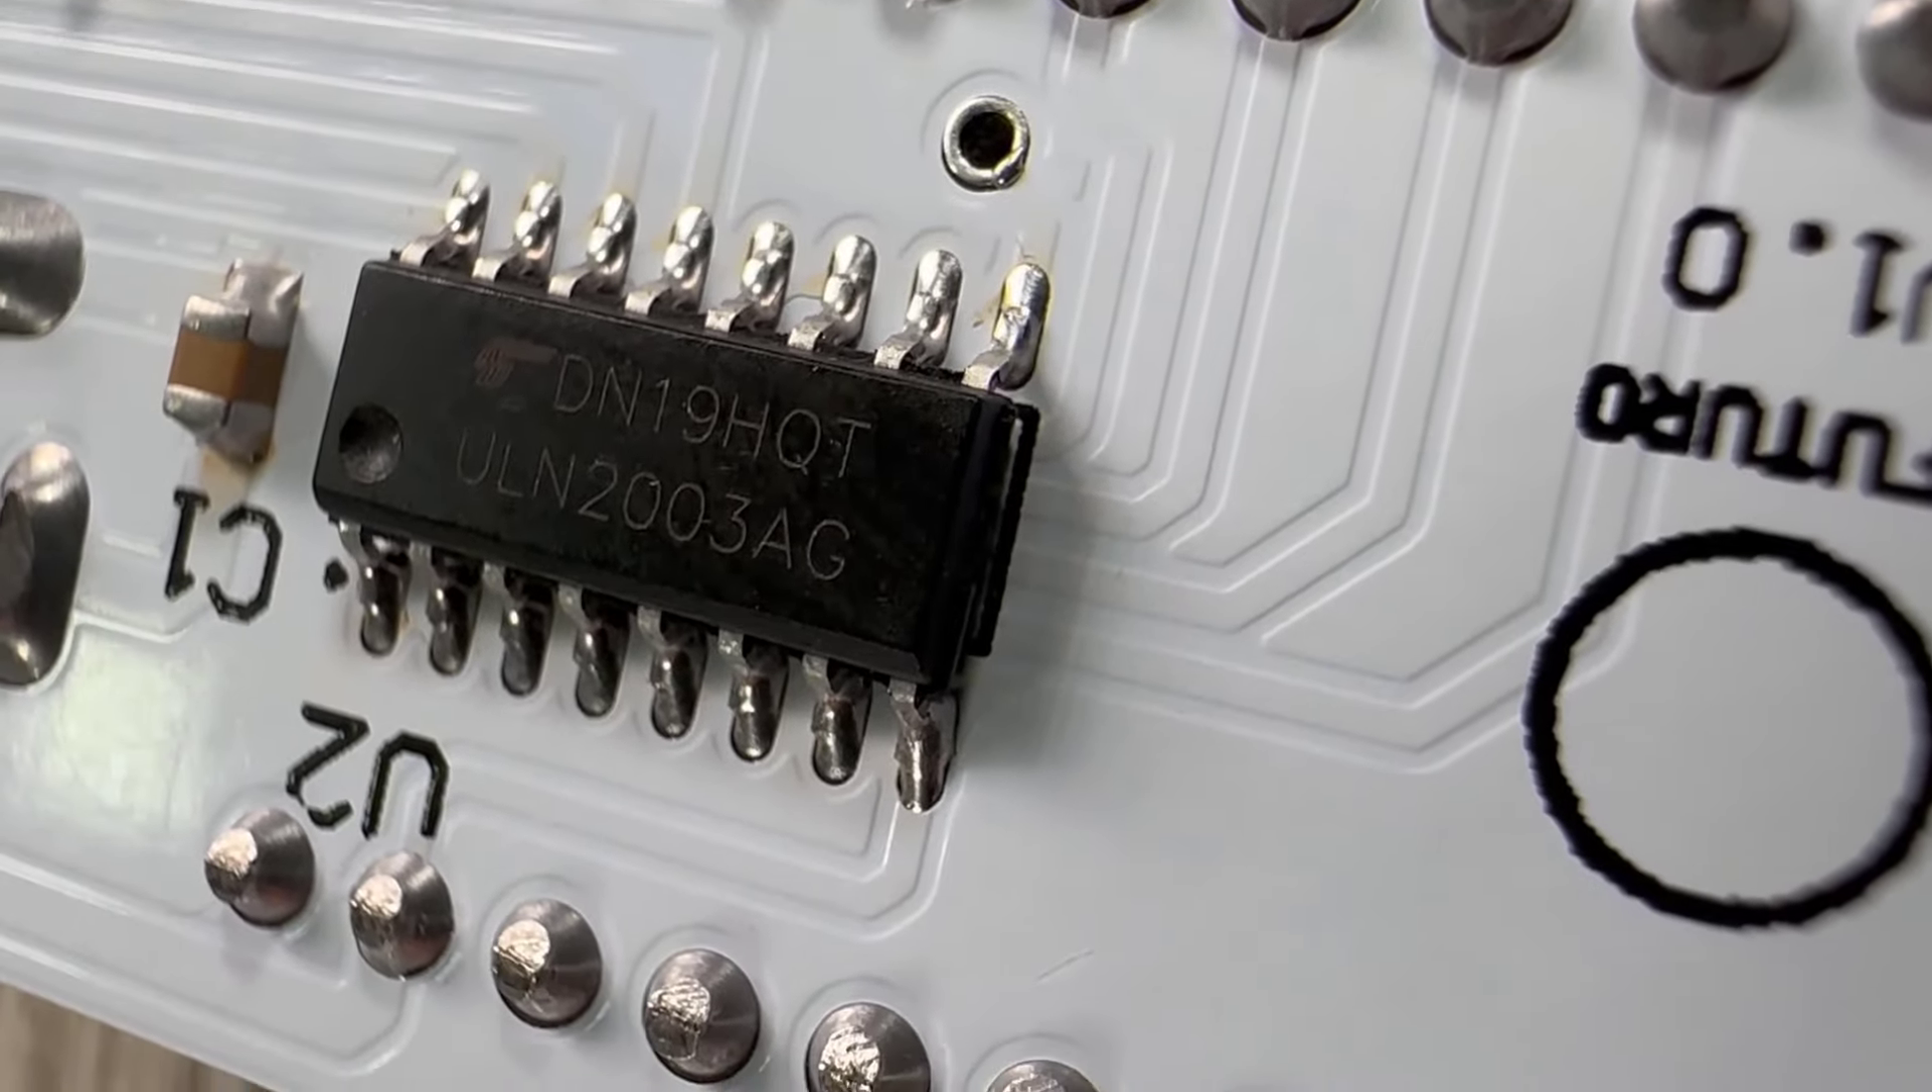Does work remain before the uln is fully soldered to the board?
No.